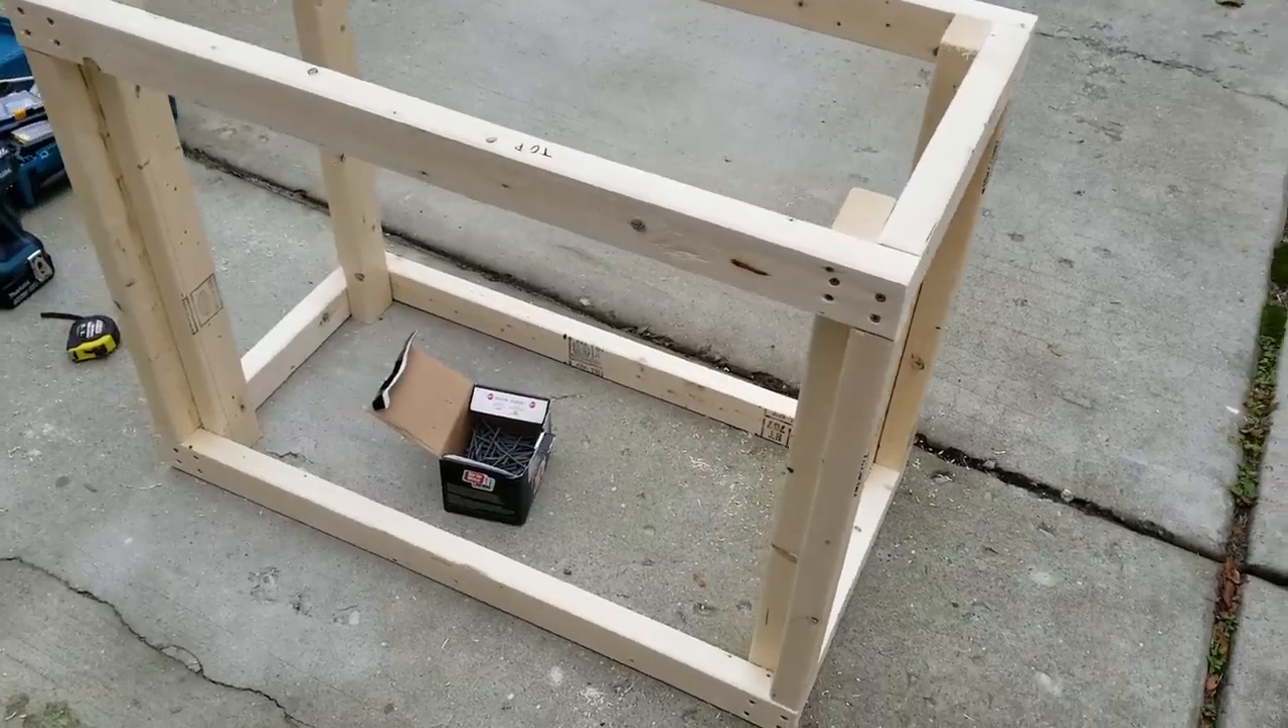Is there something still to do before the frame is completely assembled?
No.